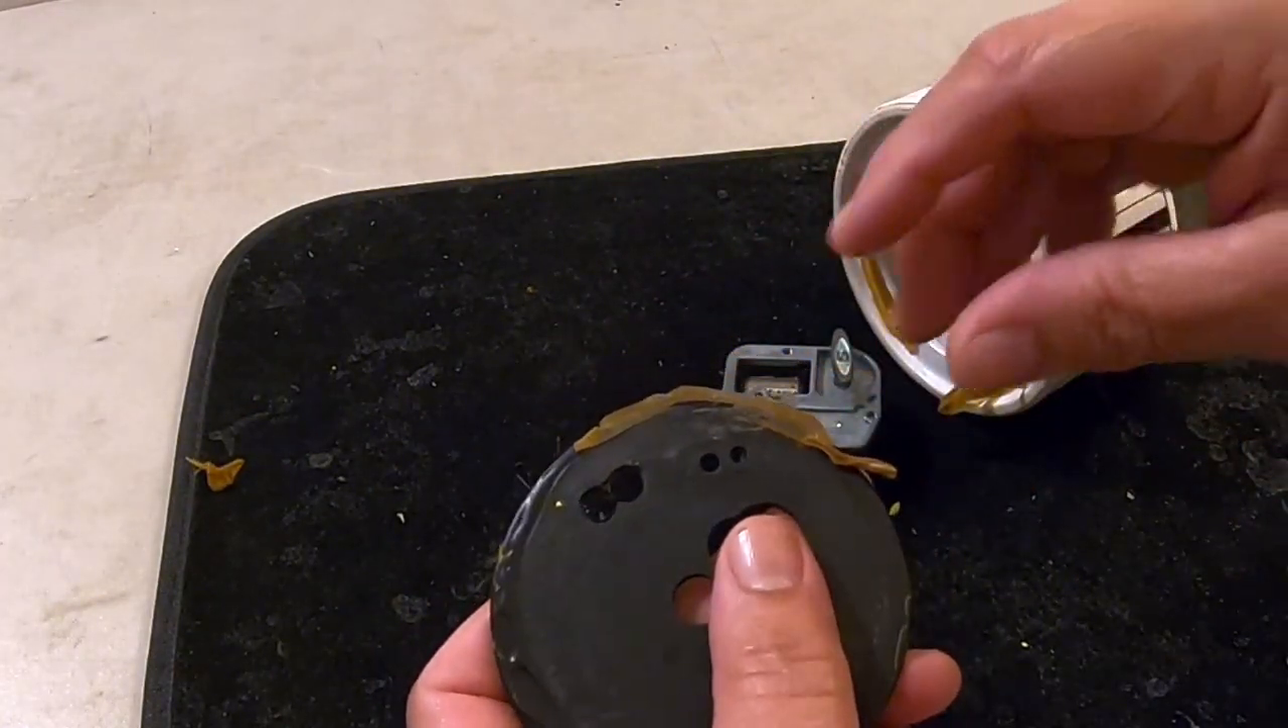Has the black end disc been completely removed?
Yes.